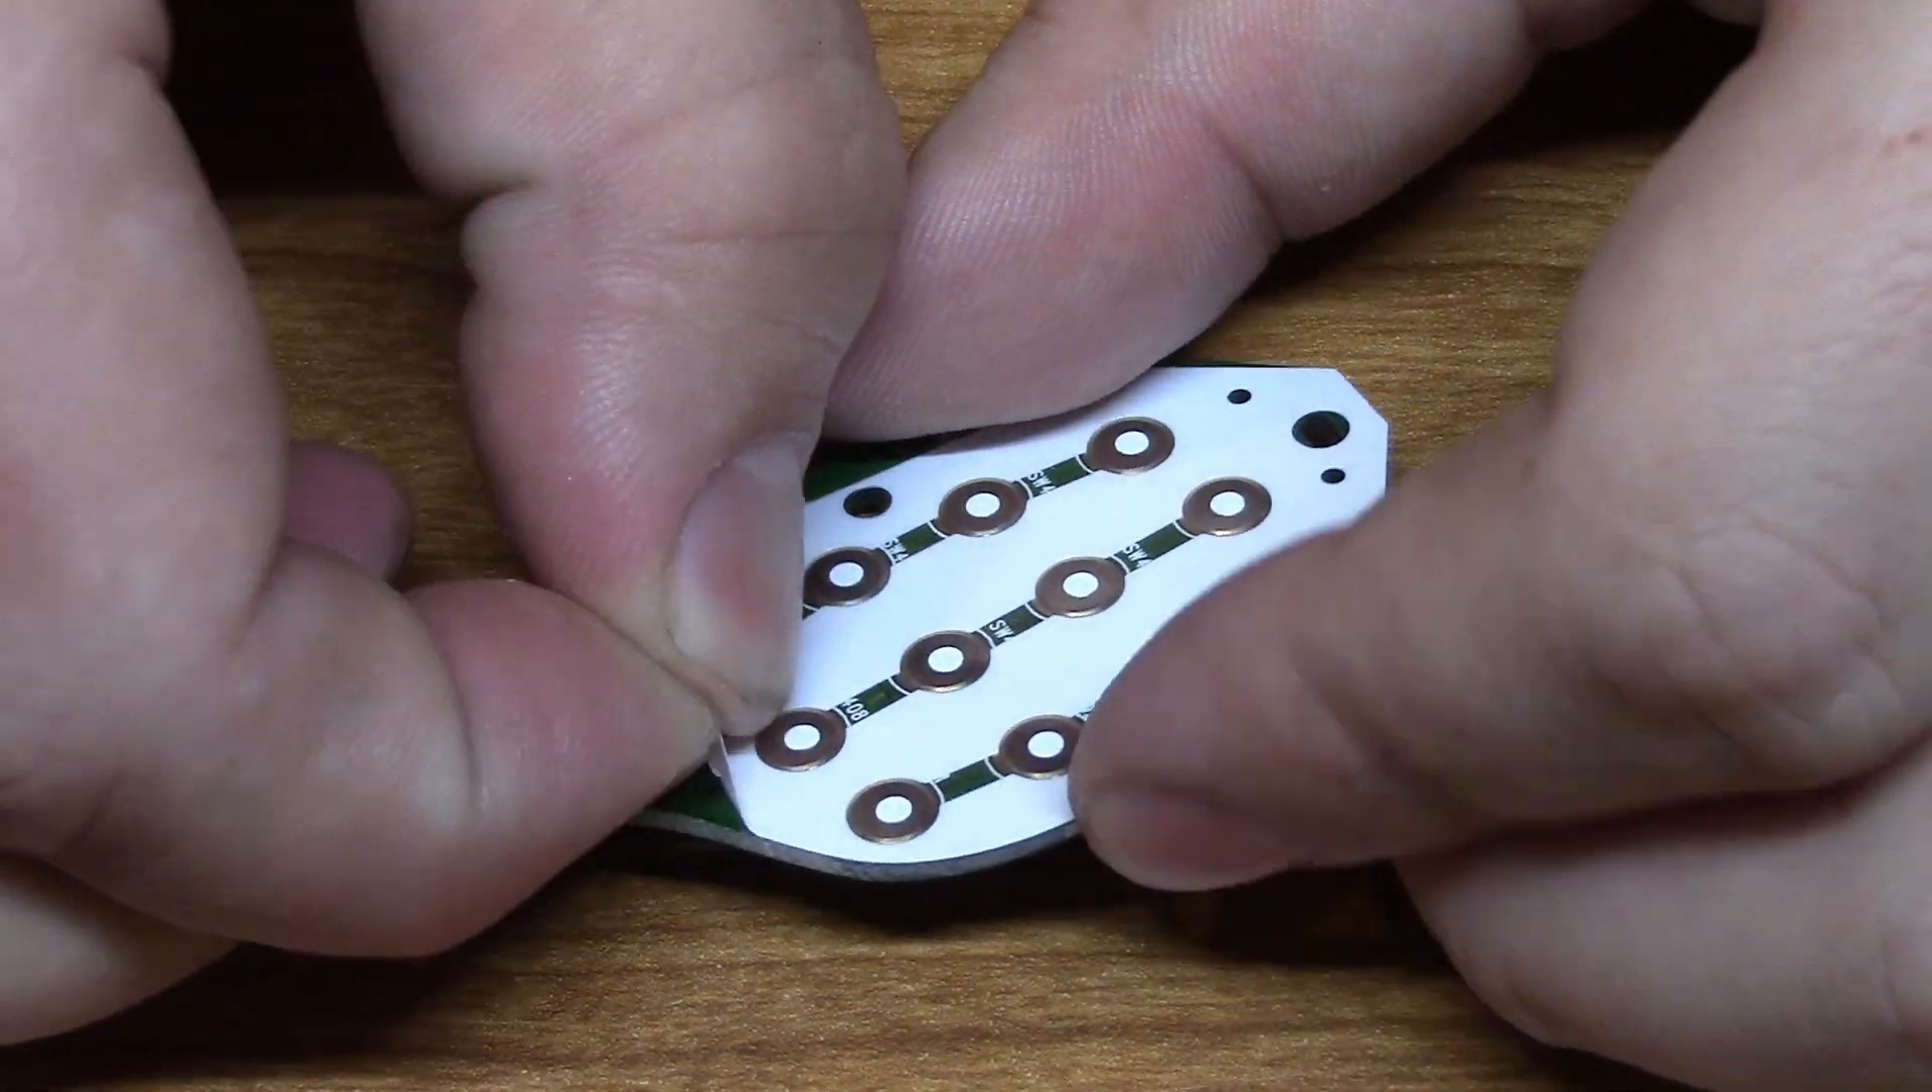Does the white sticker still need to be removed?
Yes.